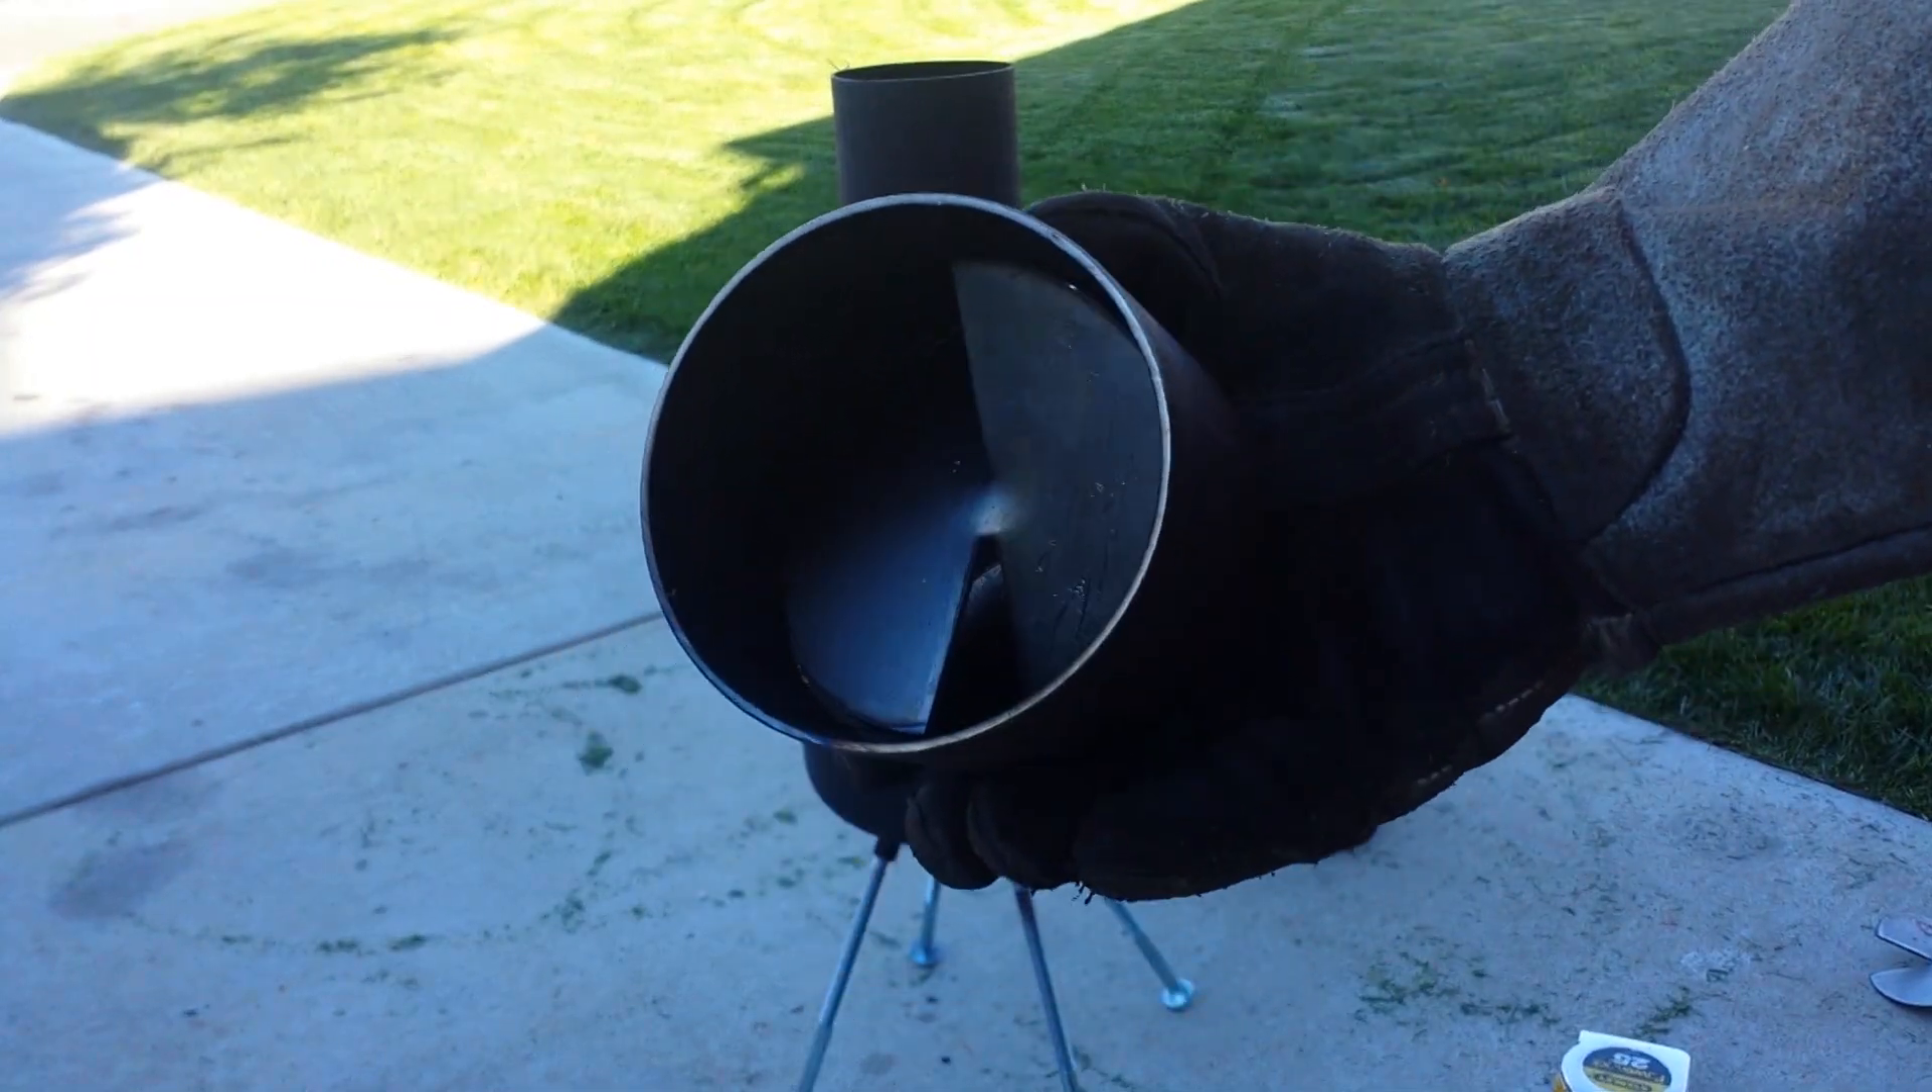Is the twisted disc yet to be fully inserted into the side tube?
No.